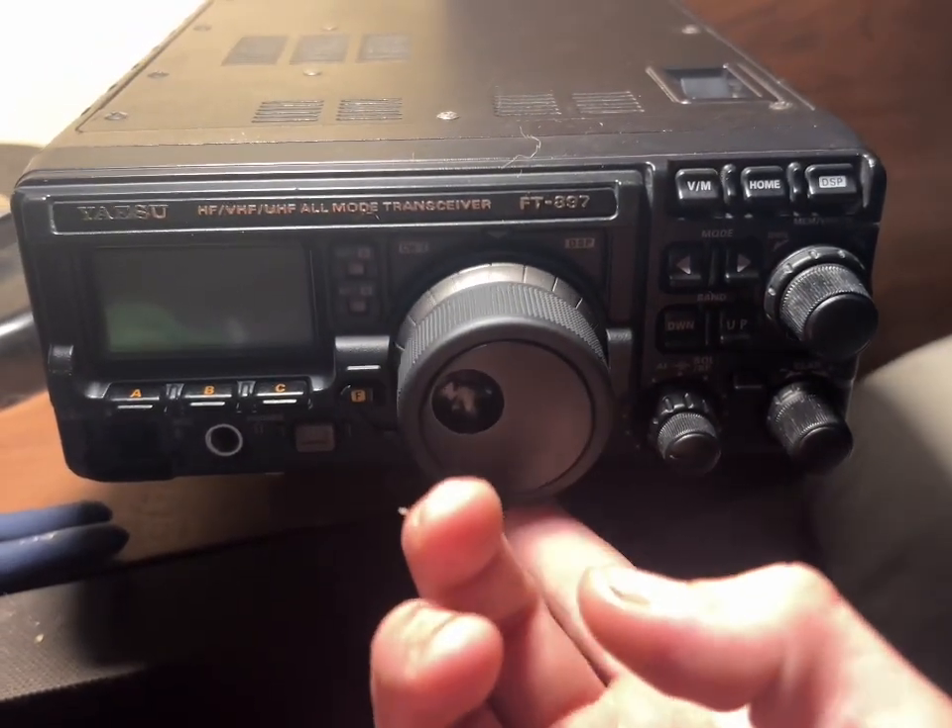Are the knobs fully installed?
Yes.